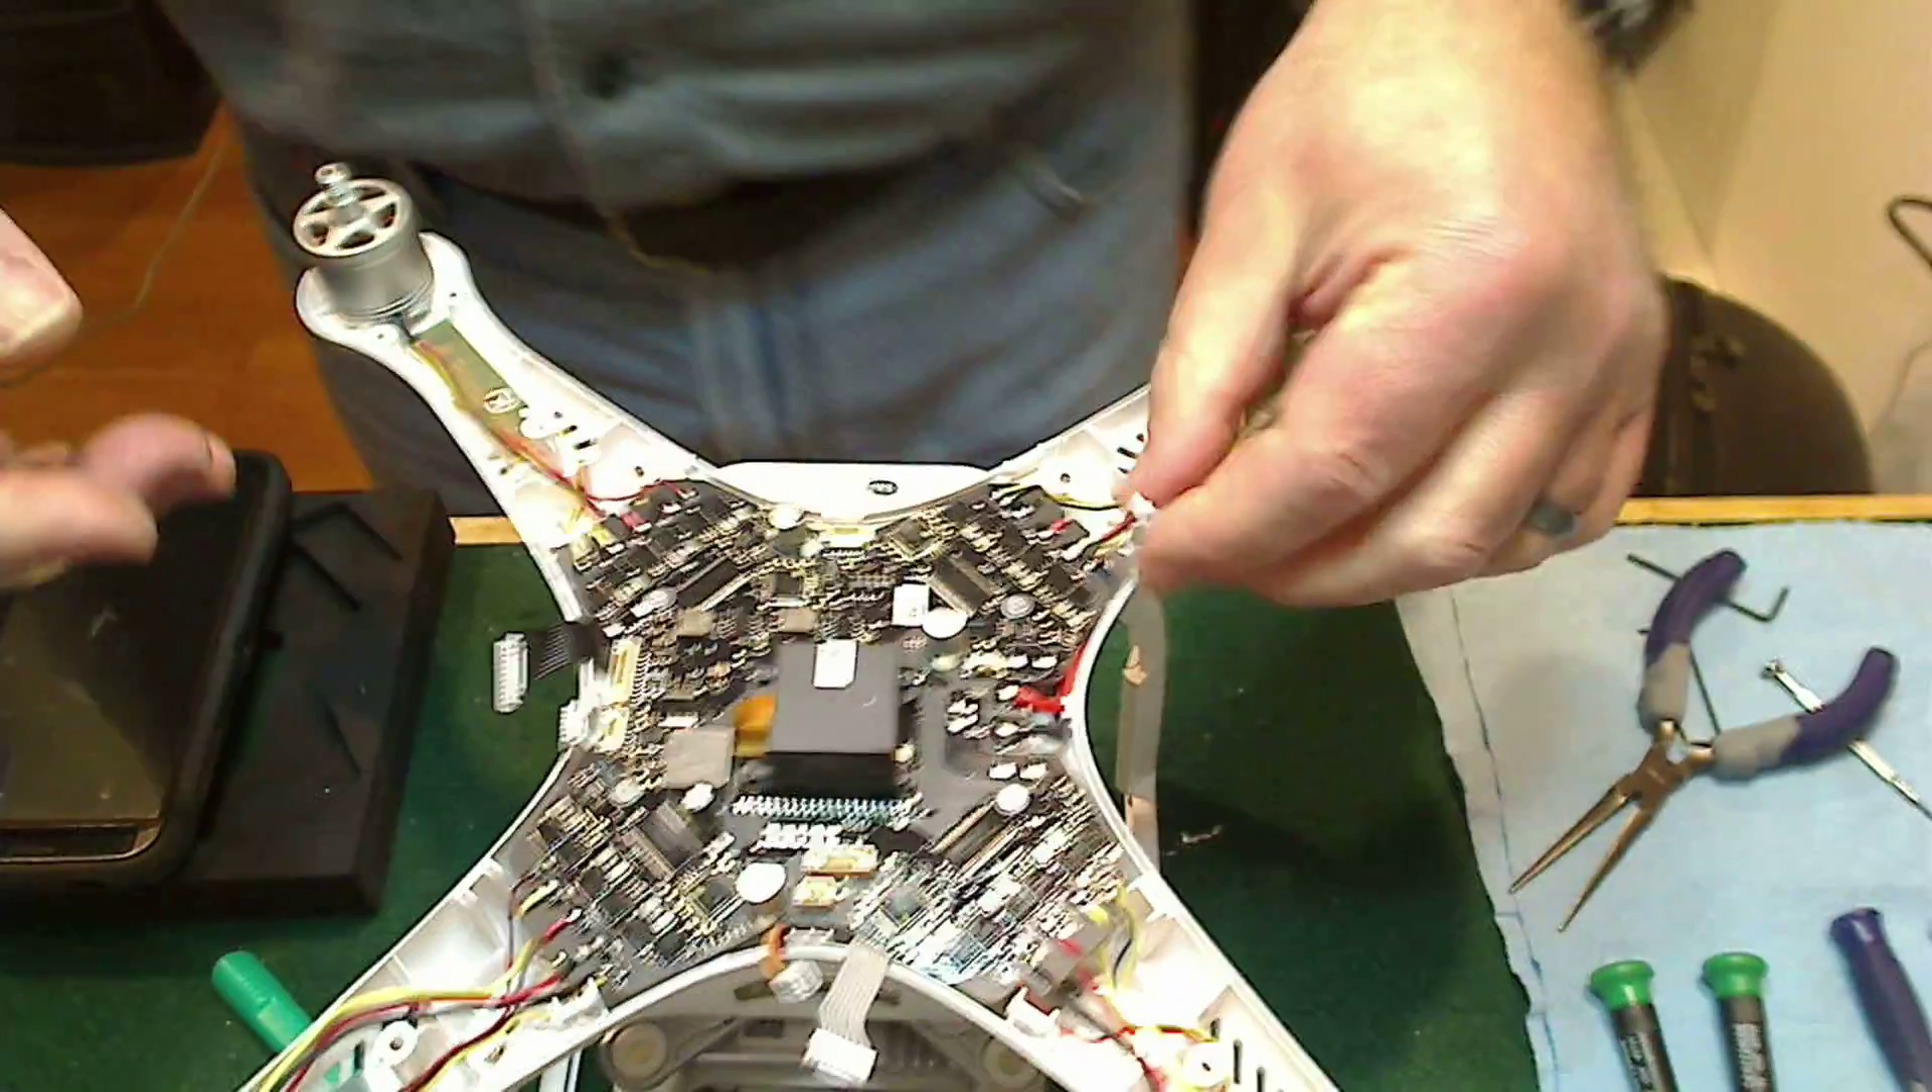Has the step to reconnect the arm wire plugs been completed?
No.